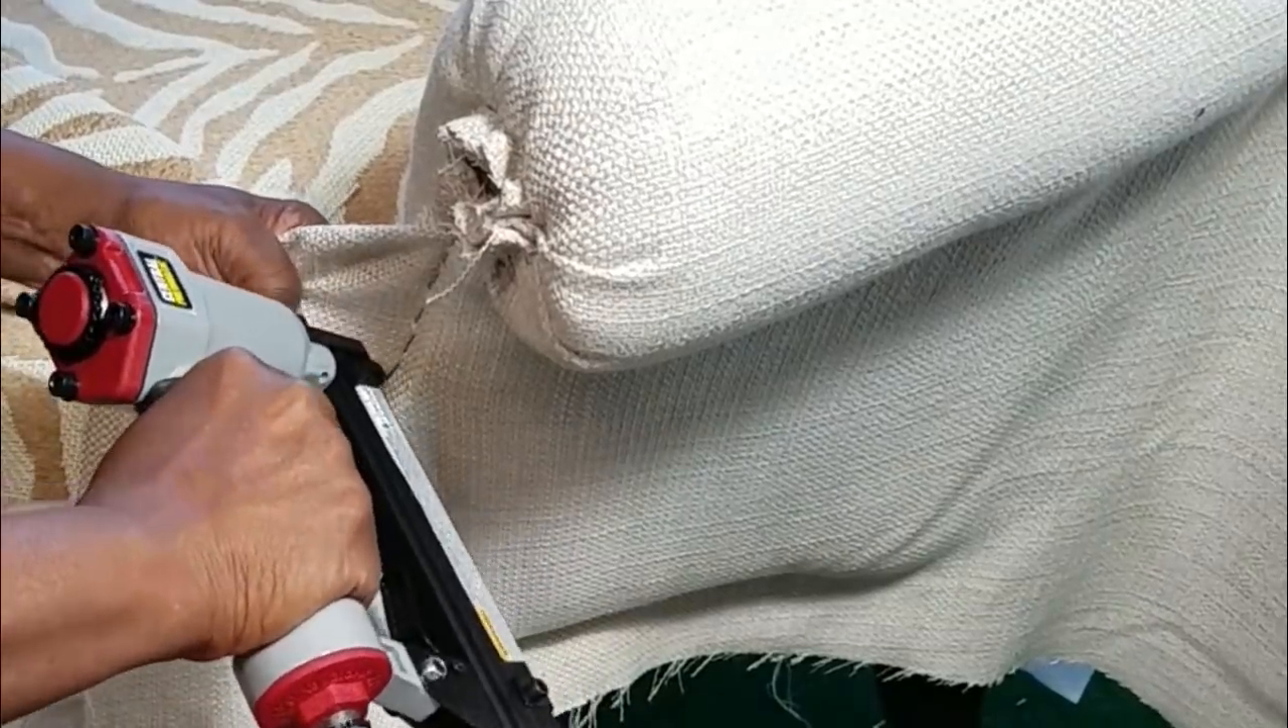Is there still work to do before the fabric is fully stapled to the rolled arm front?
Yes.